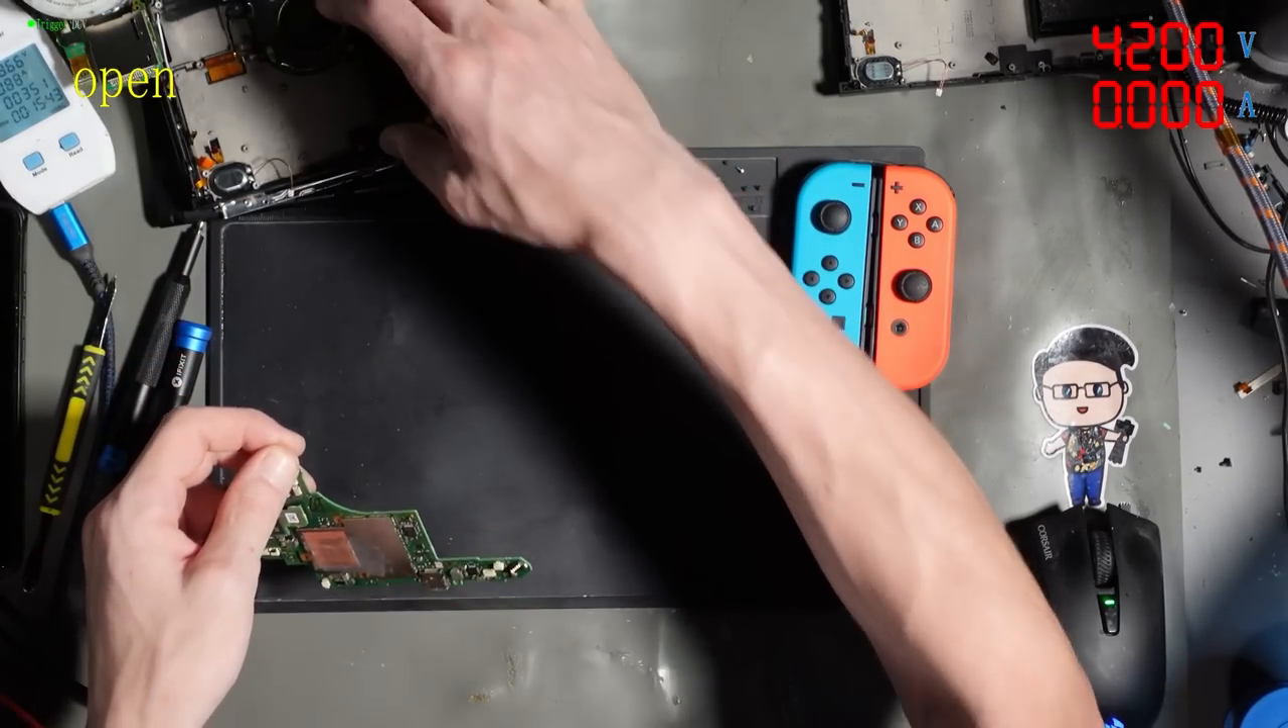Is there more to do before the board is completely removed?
No.